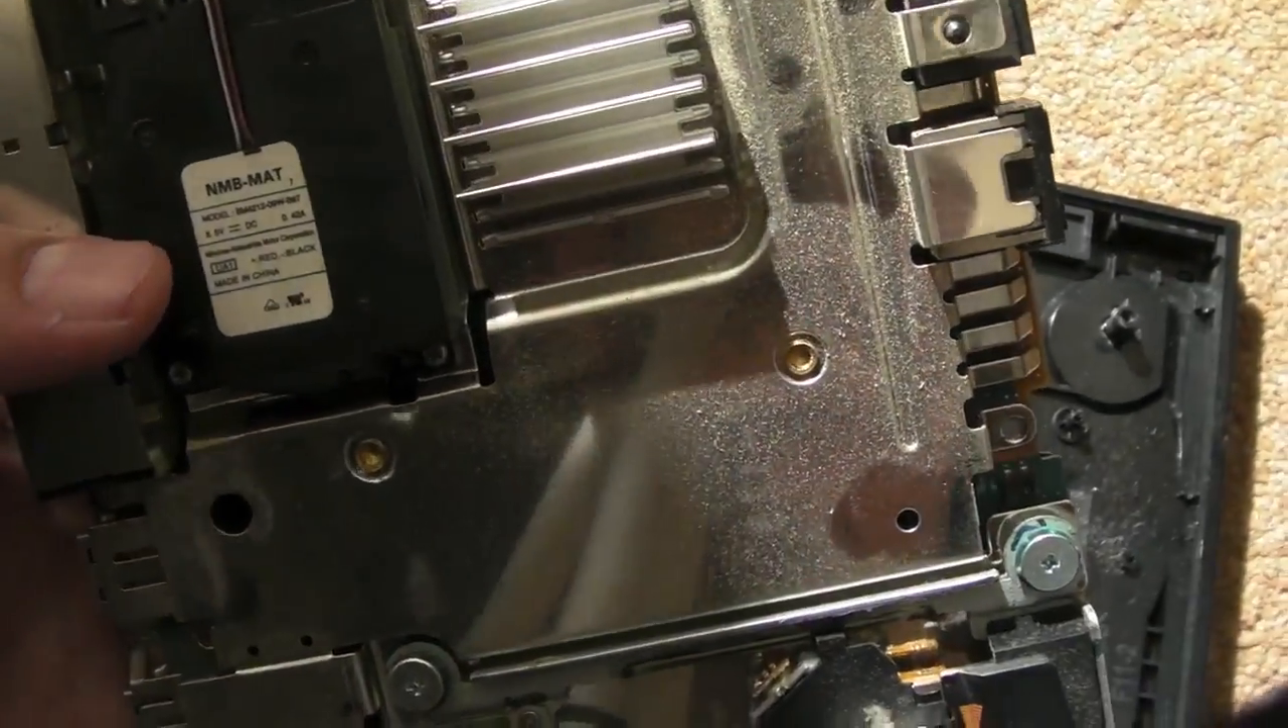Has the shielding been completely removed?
No.